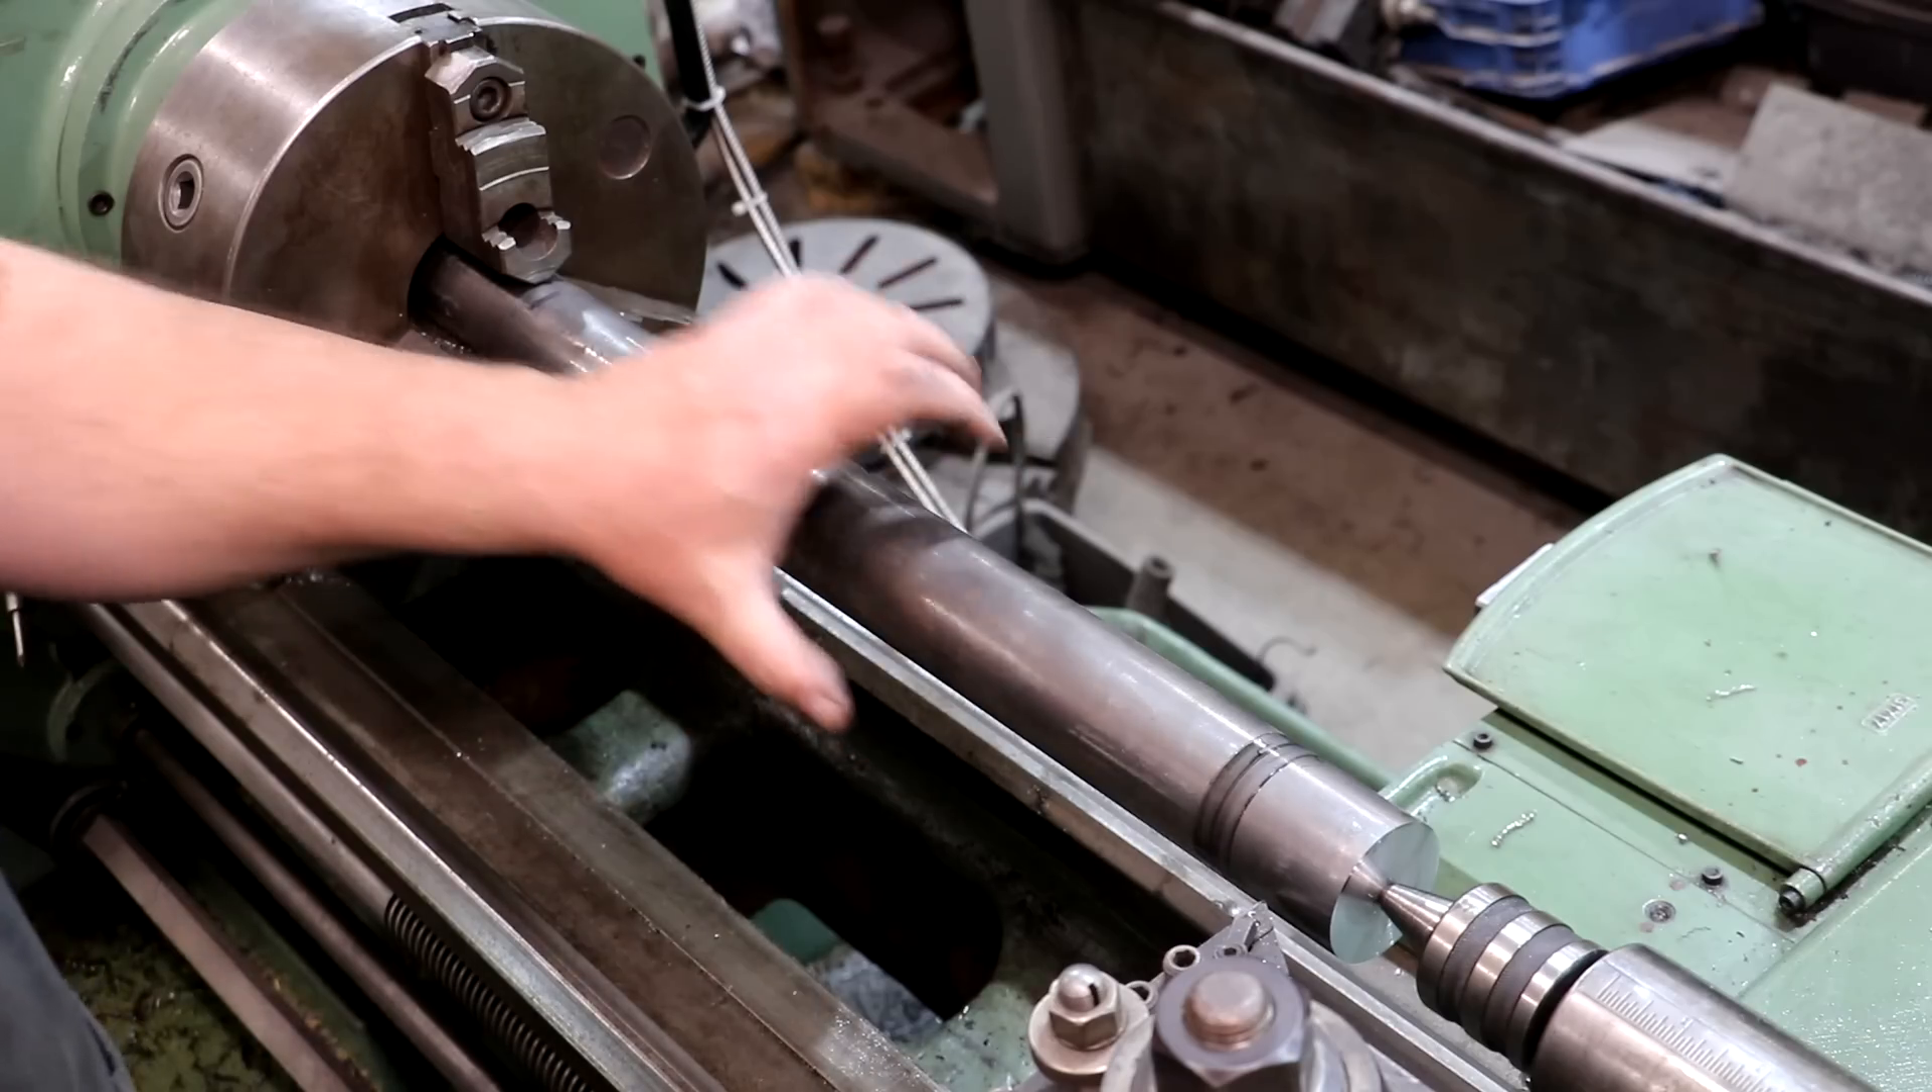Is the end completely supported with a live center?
Yes.